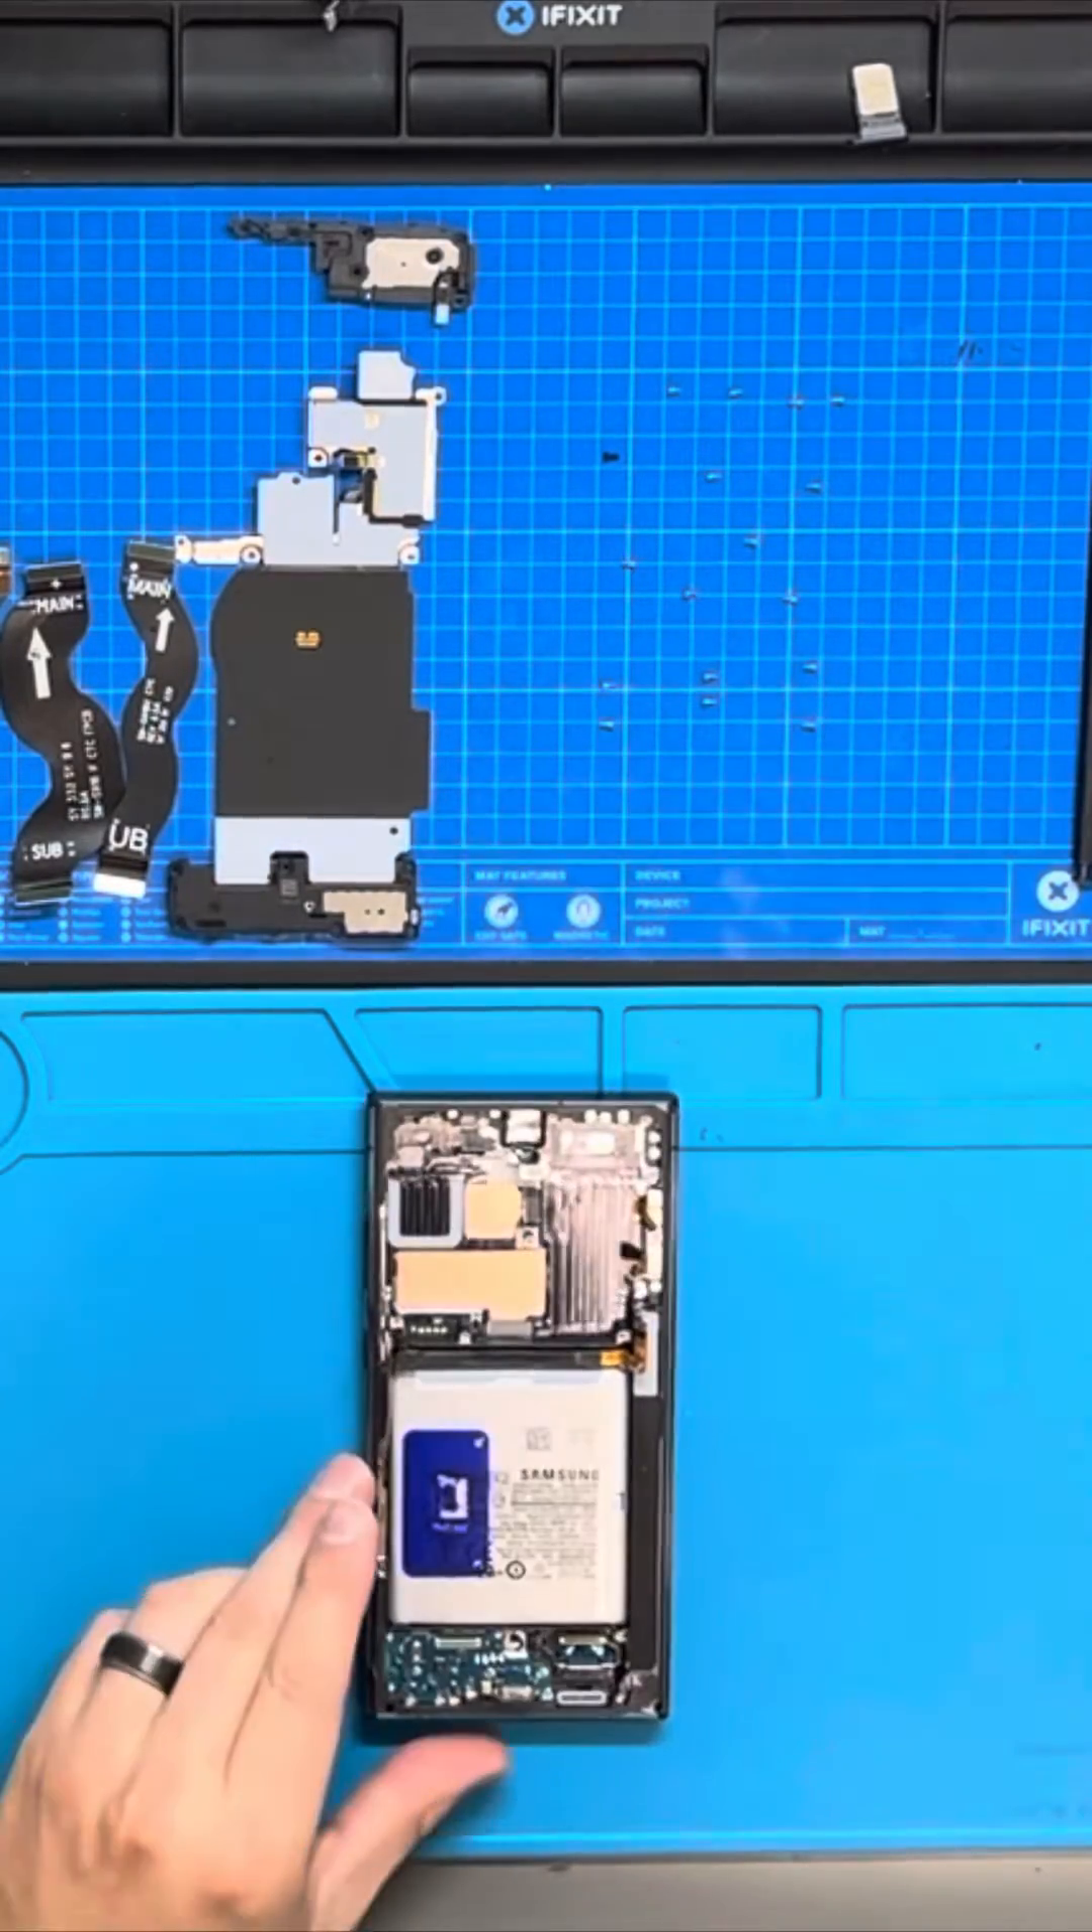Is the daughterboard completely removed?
No.